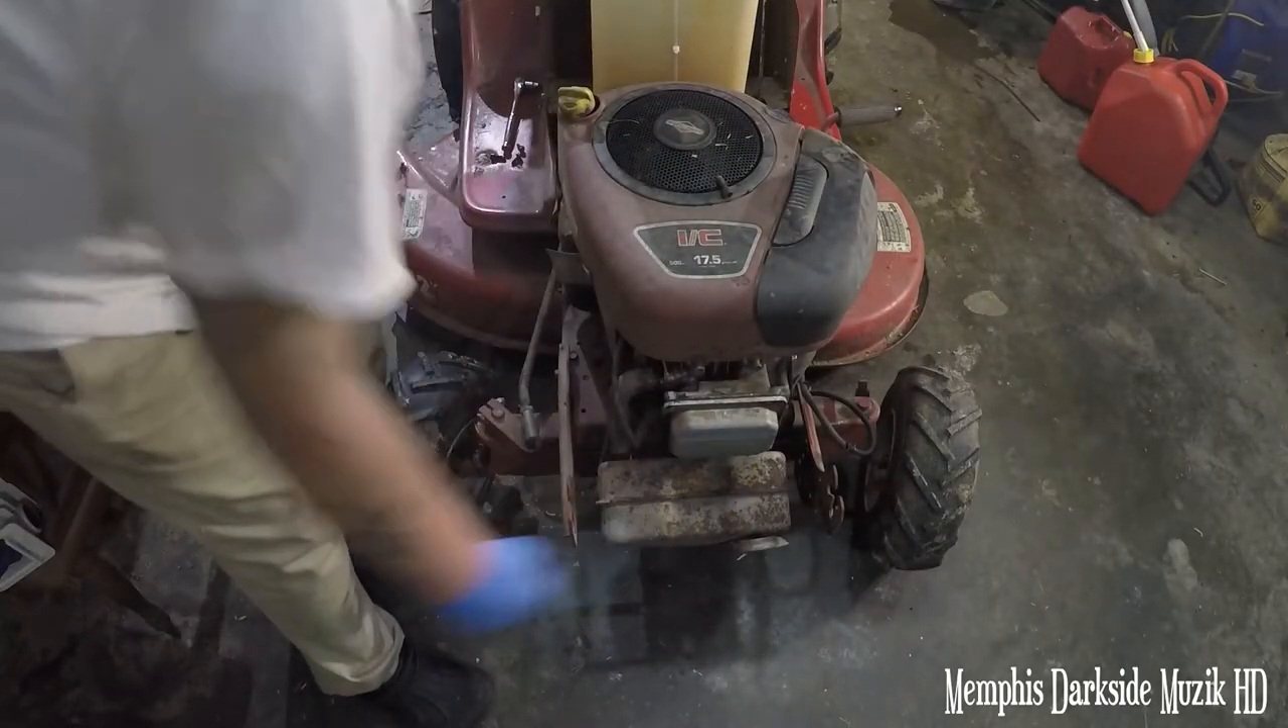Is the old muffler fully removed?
No.